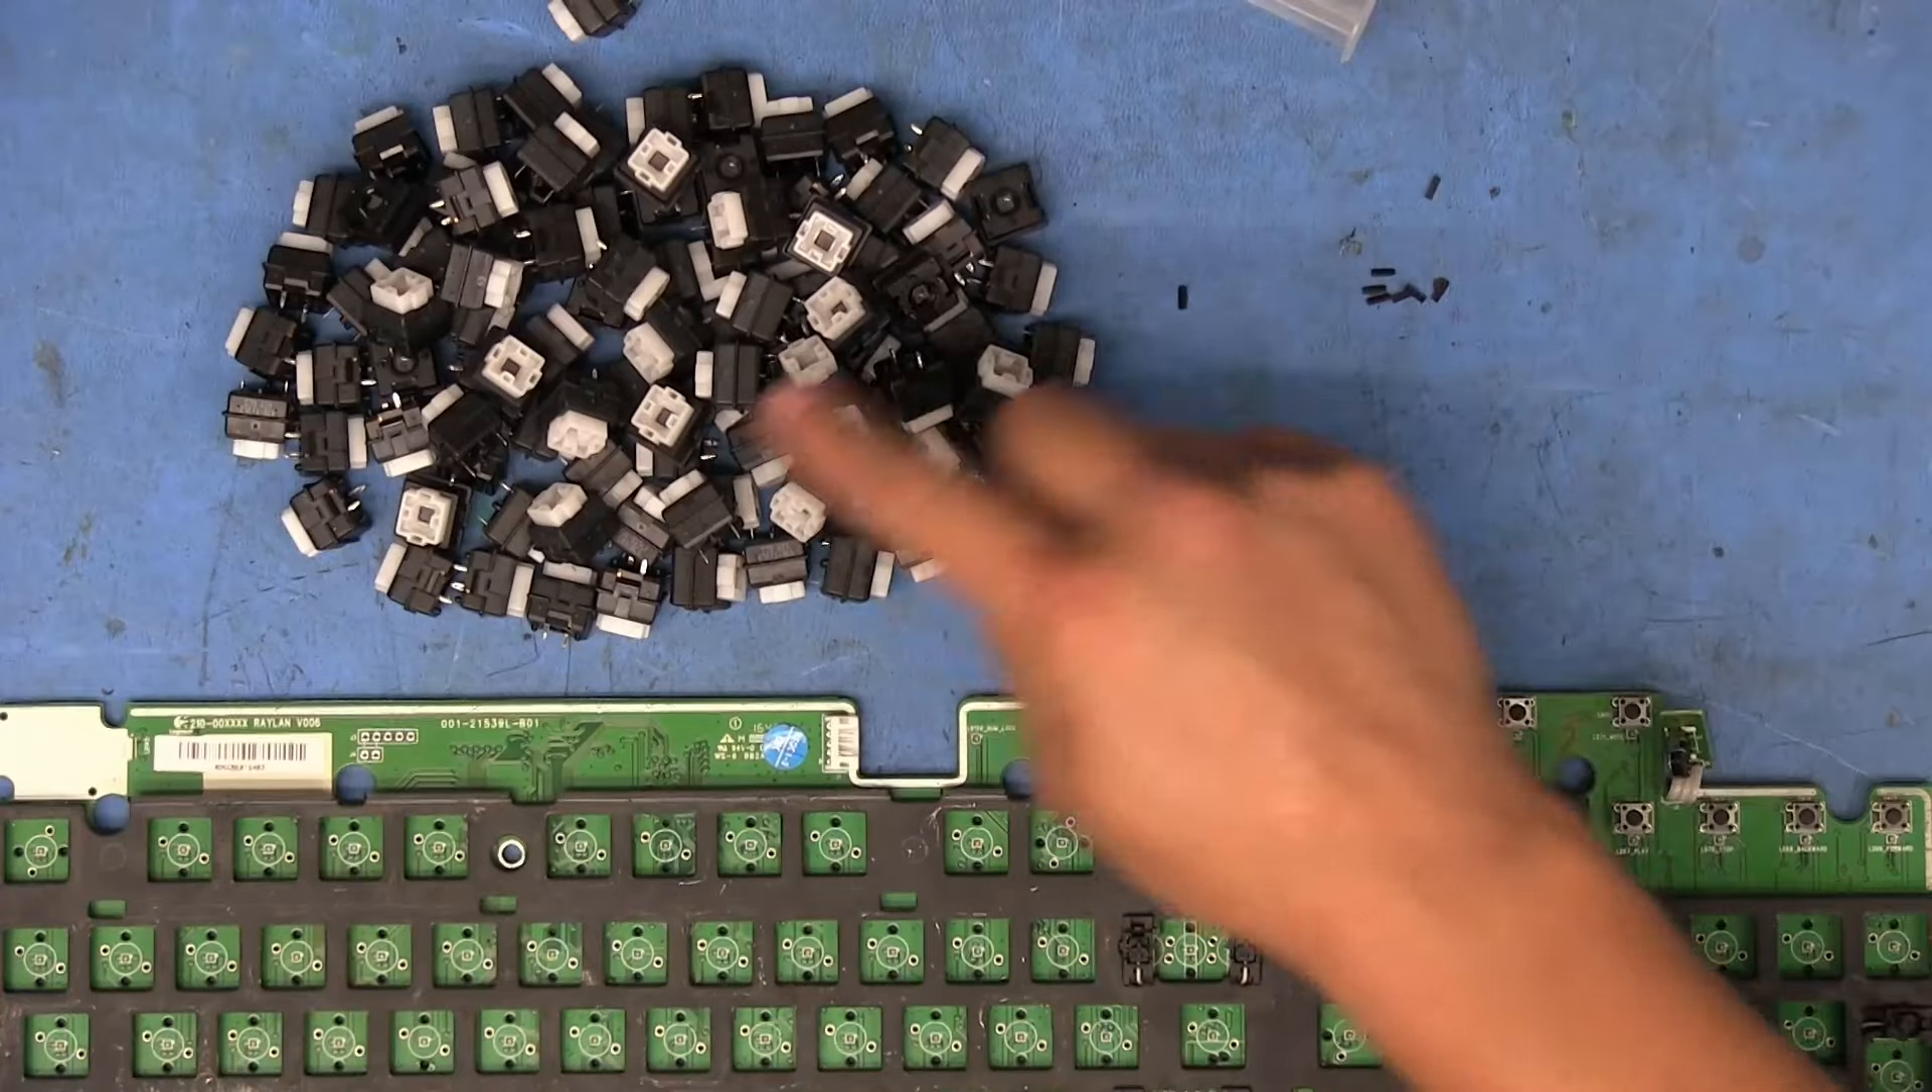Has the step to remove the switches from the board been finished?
Yes.